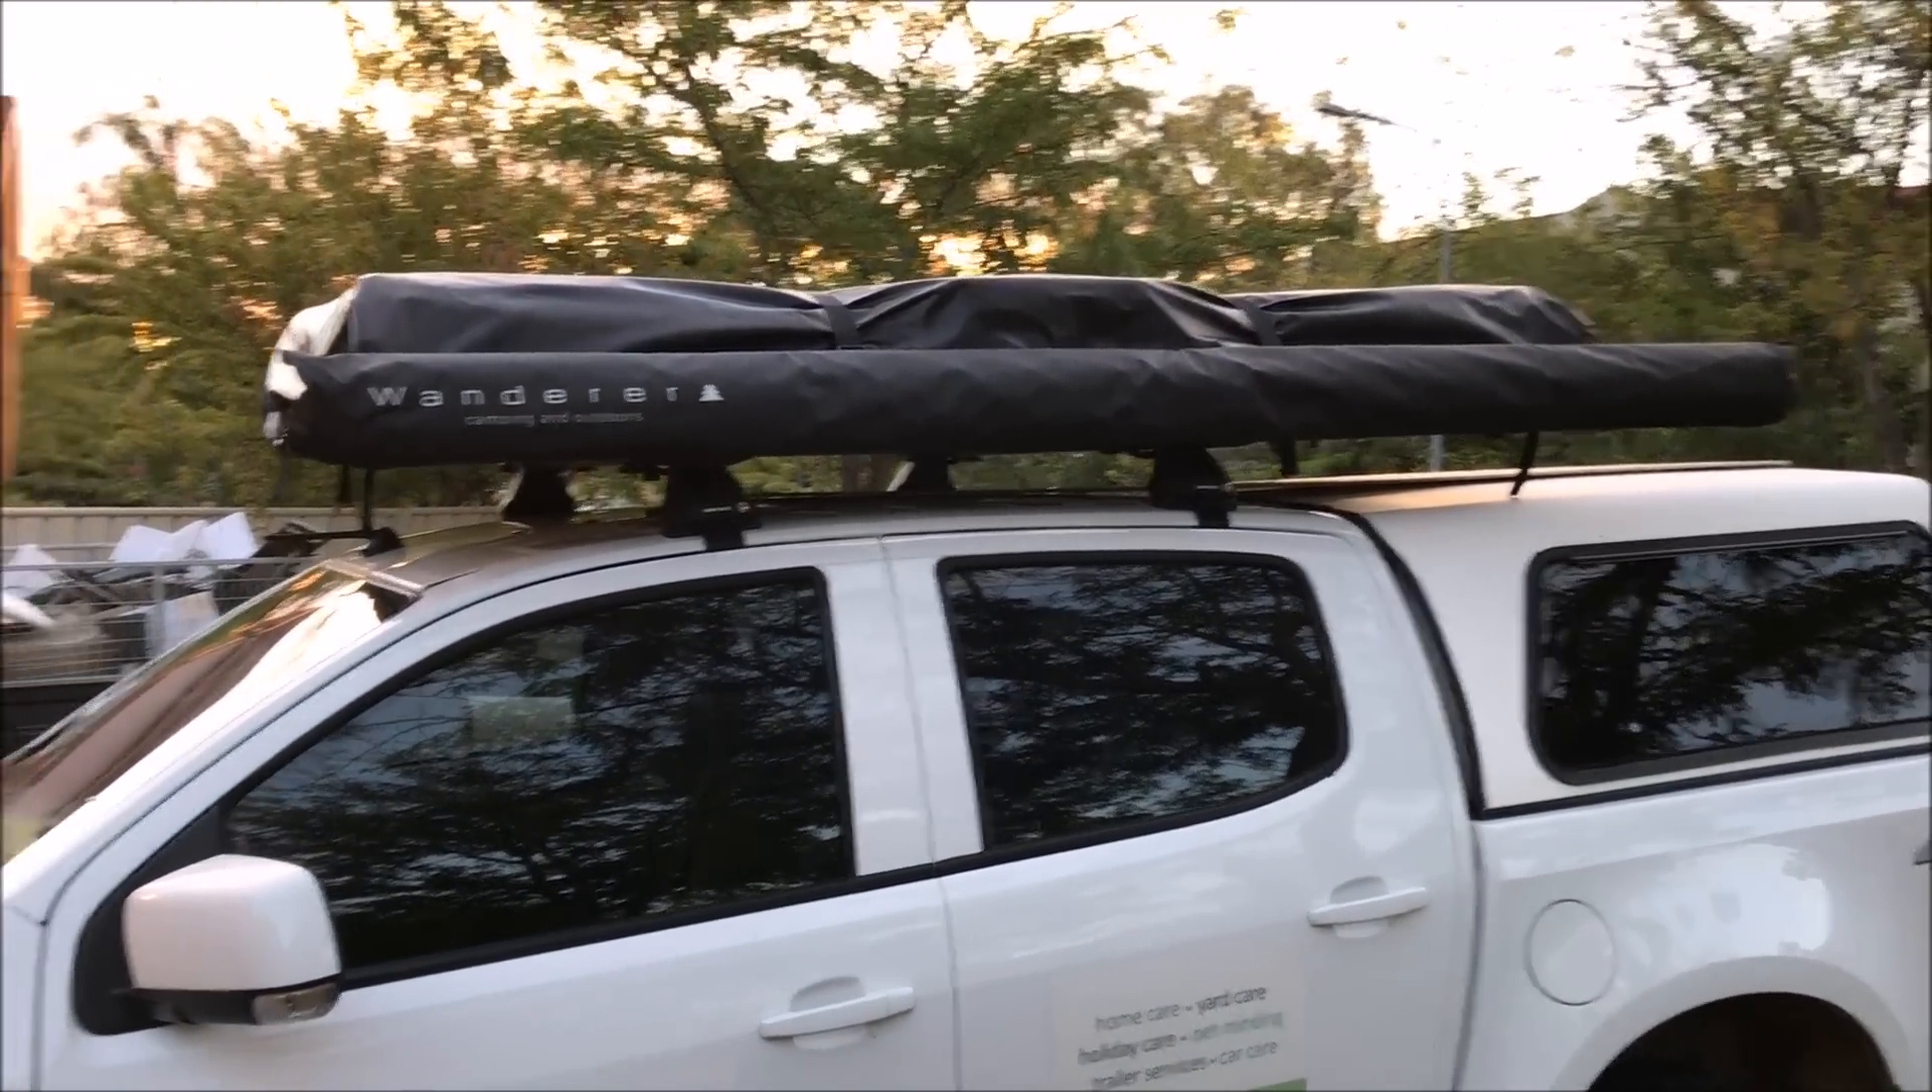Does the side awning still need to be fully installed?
No.